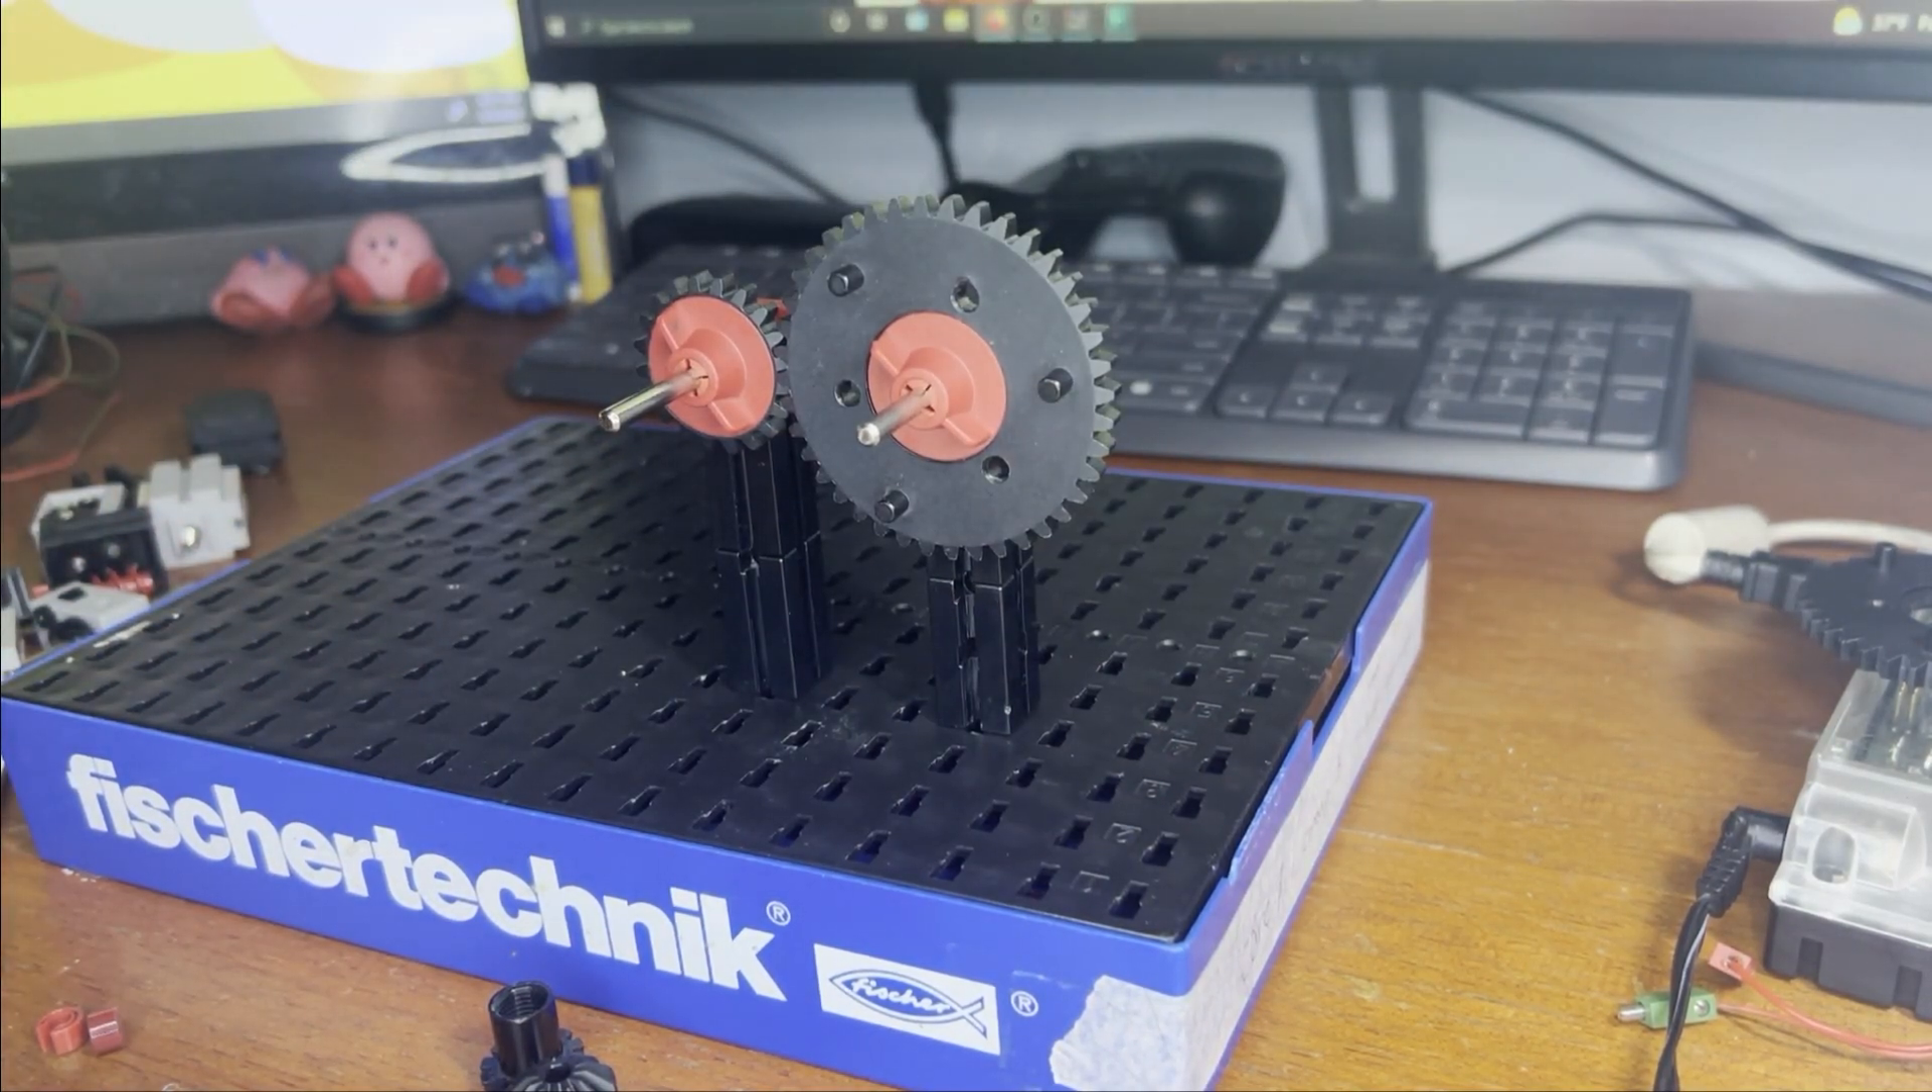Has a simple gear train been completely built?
Yes.